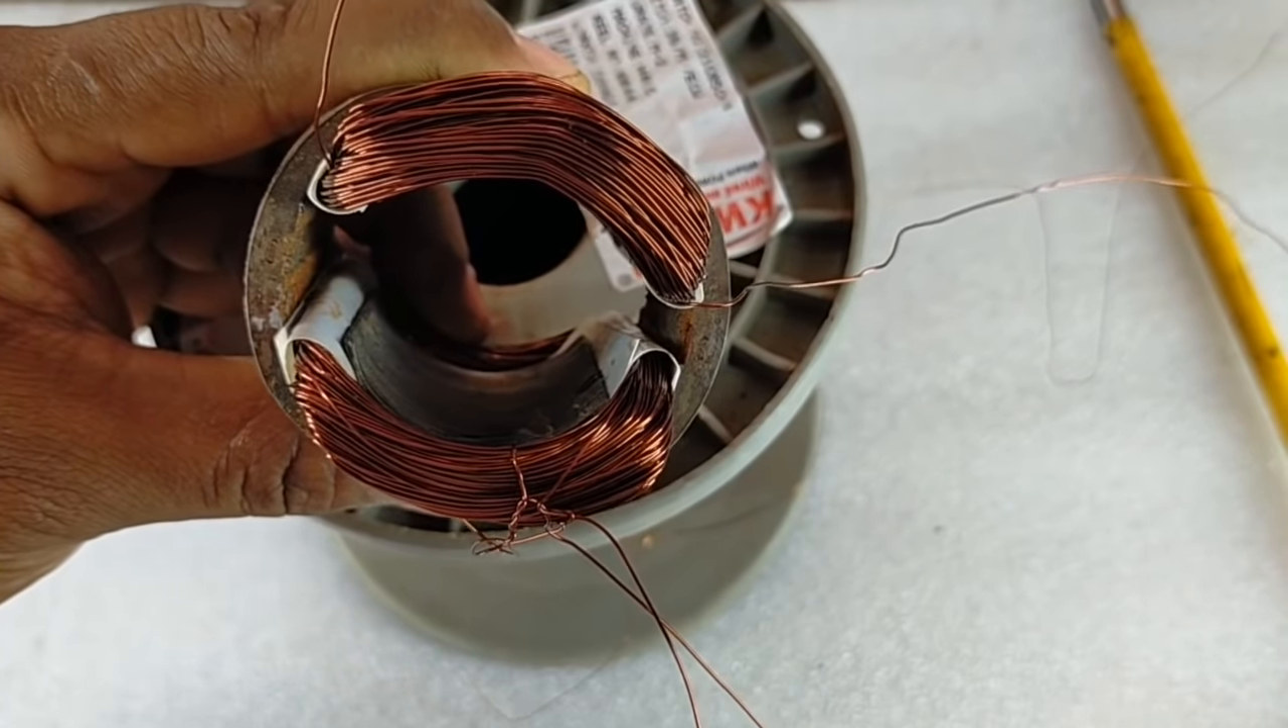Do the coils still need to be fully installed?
No.